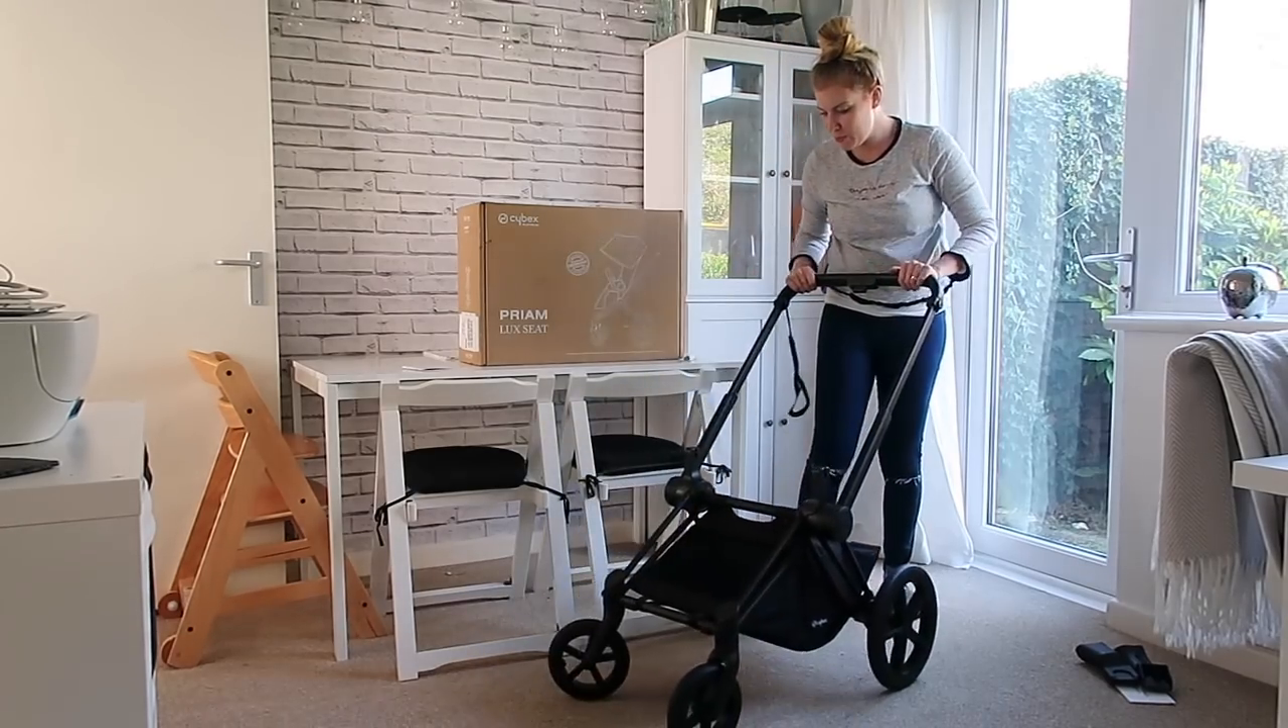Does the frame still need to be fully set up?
No.